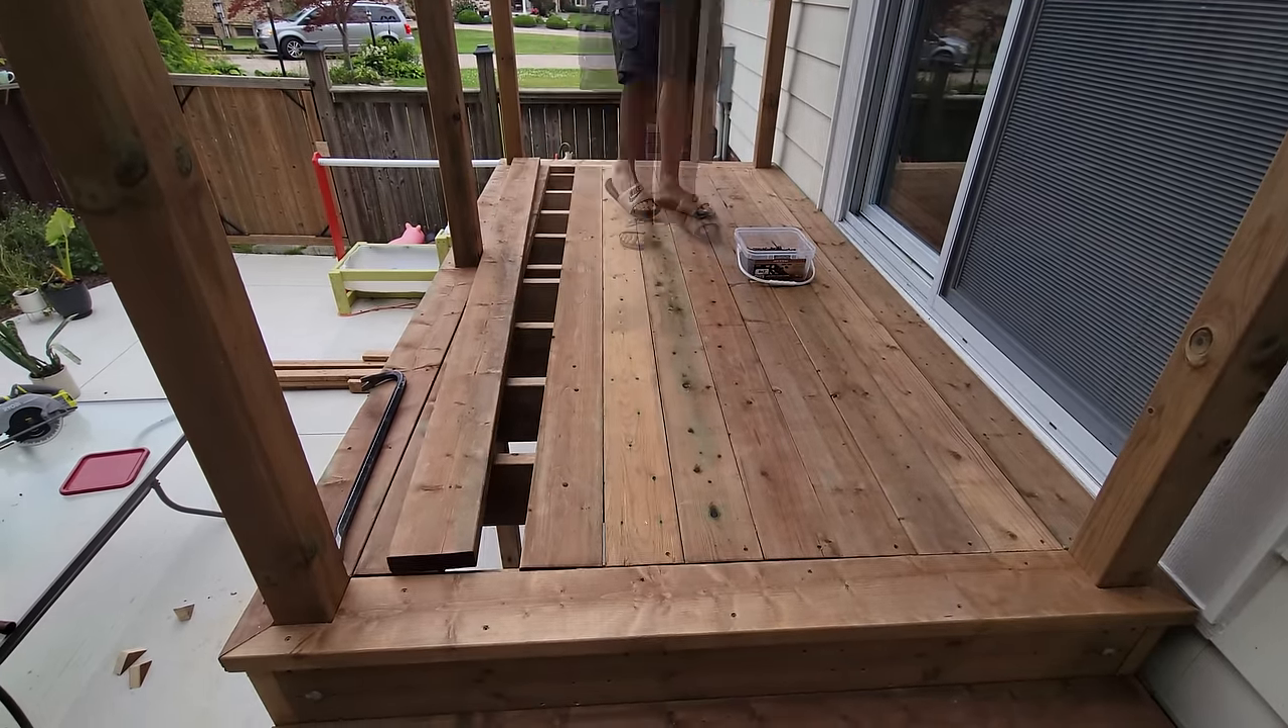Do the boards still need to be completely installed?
Yes.